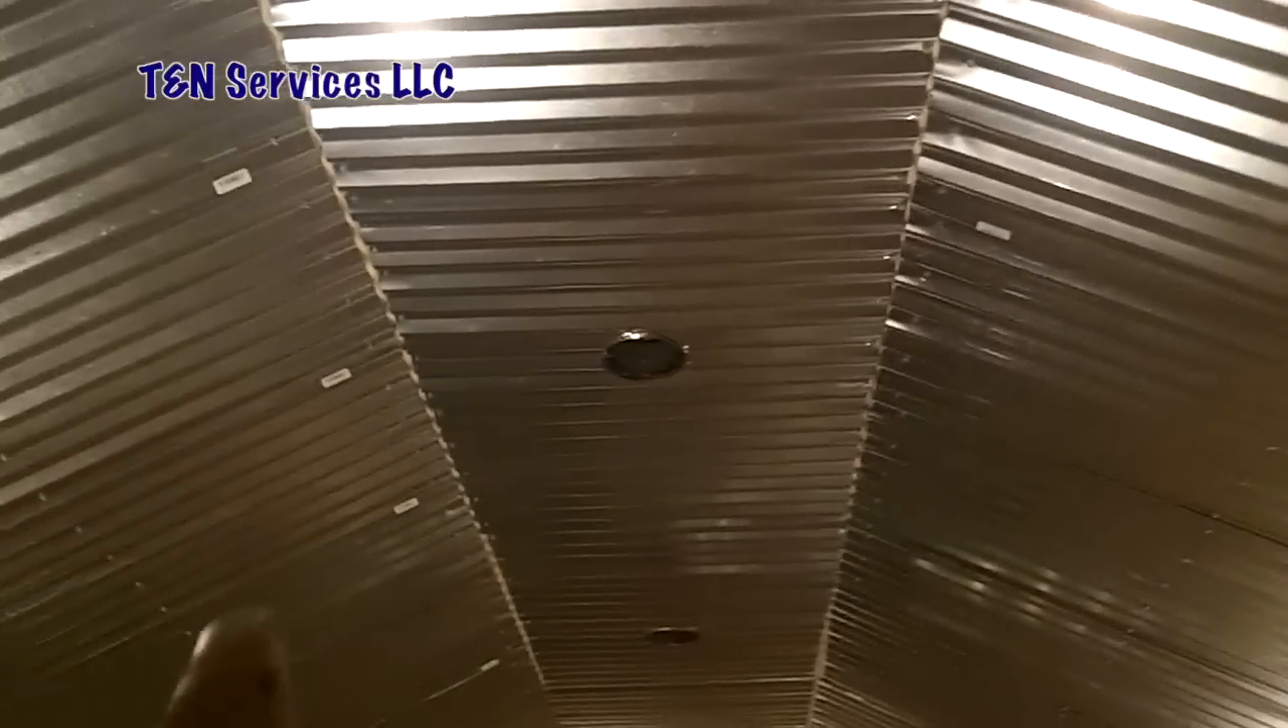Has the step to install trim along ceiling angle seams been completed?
No.